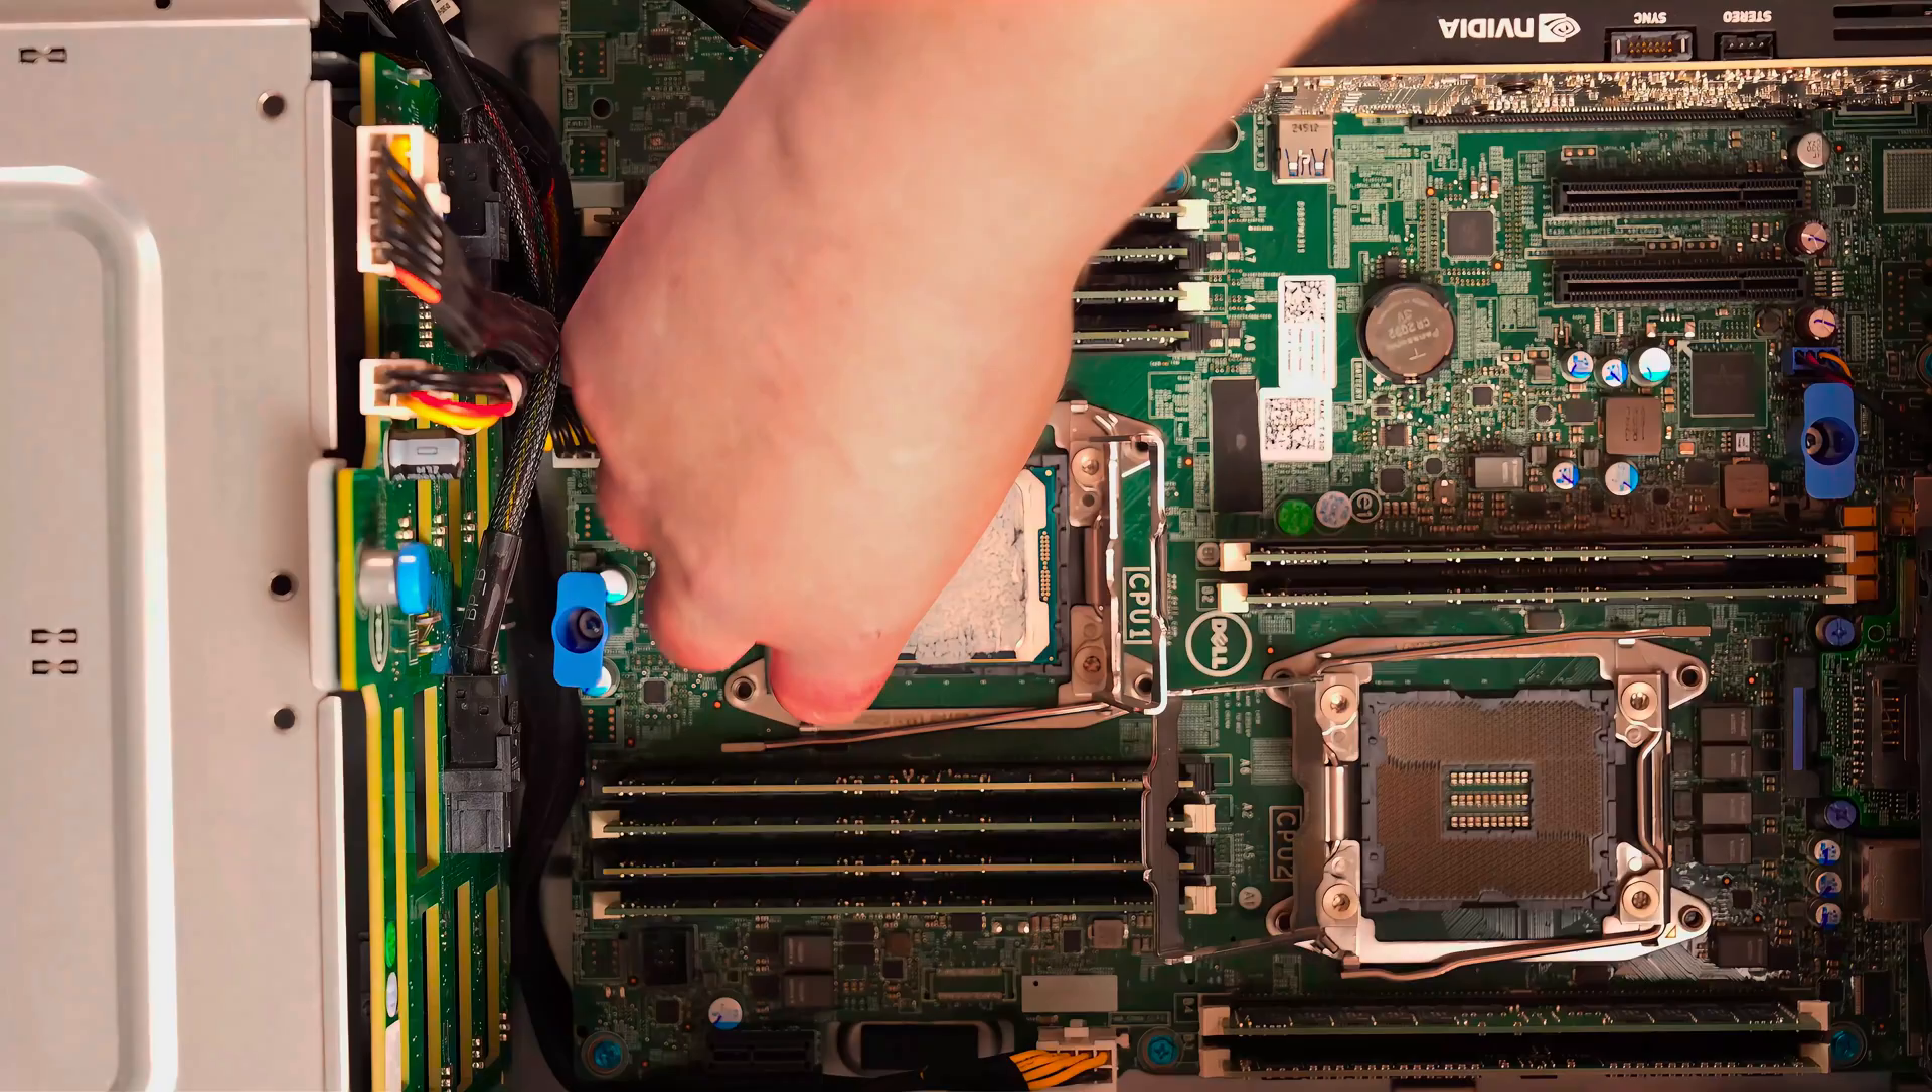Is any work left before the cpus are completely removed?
Yes.